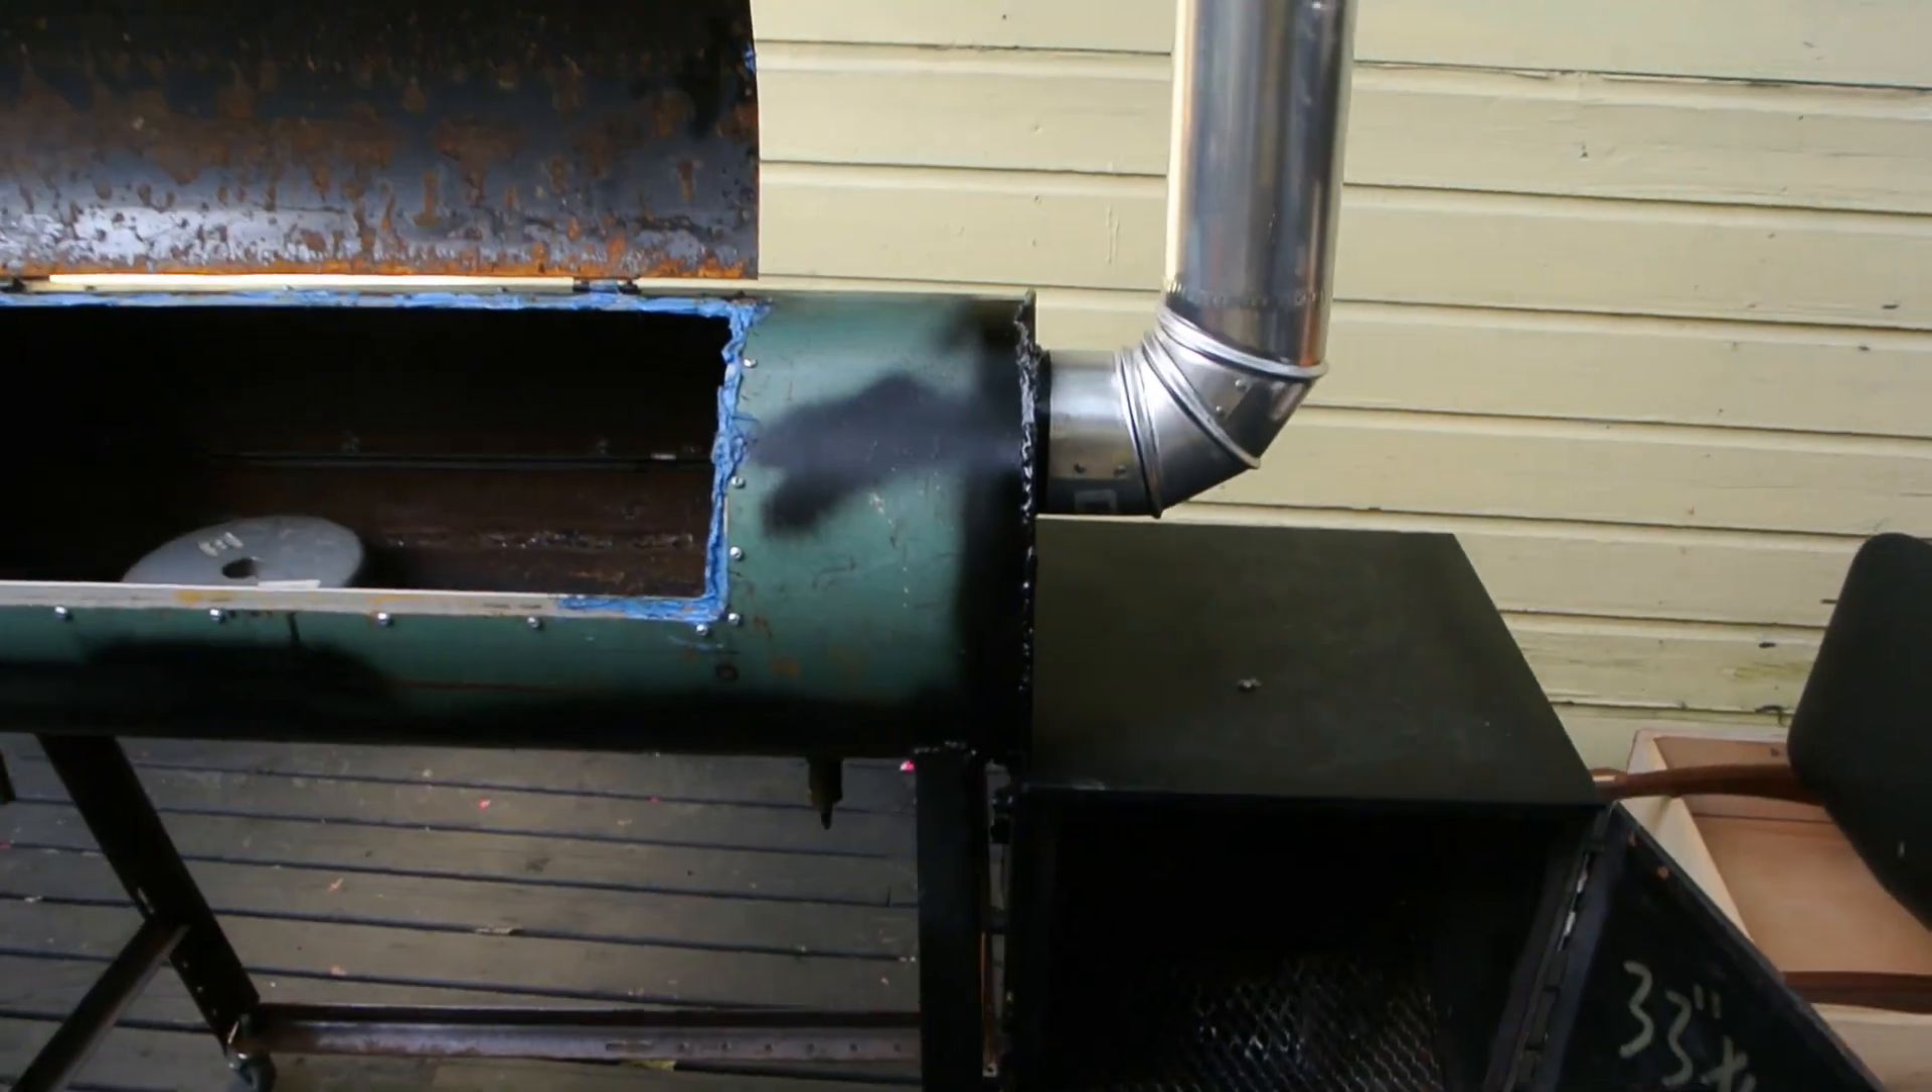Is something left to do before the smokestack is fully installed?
No.